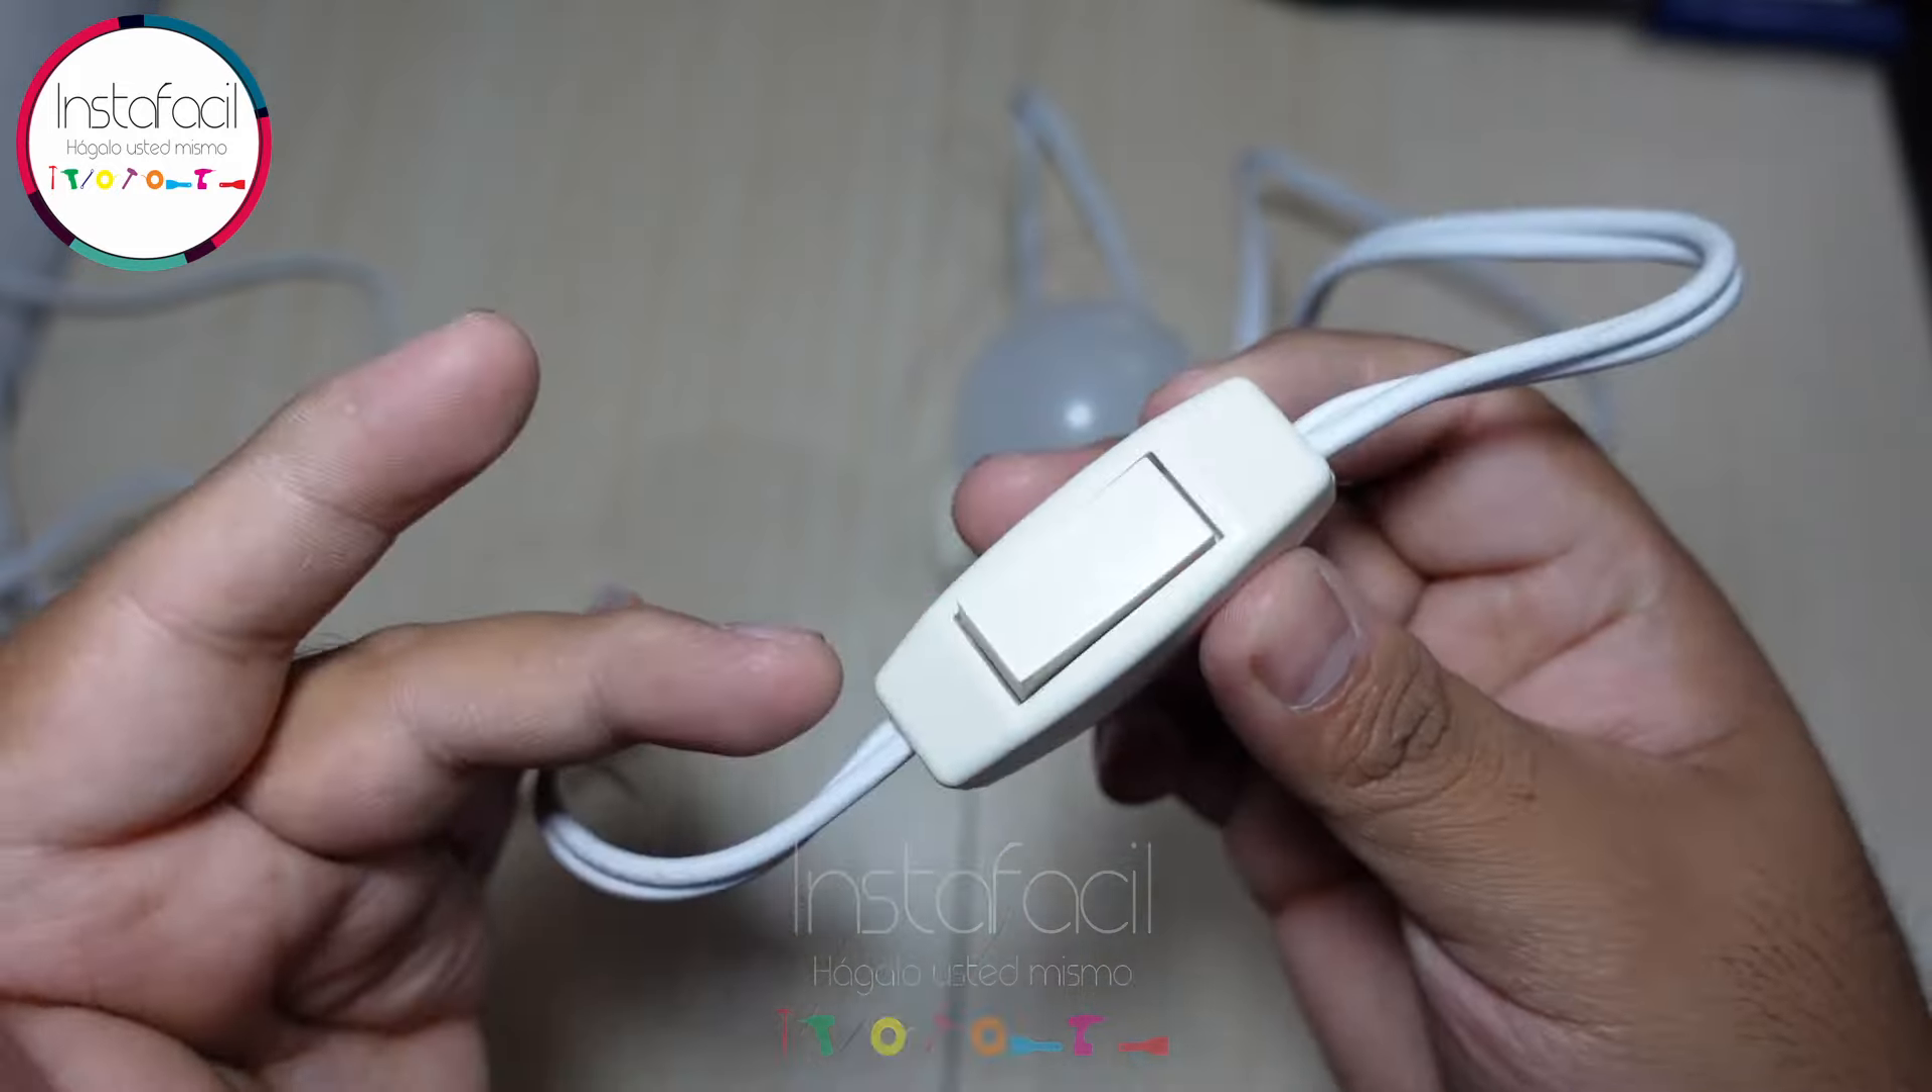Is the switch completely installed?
Yes.